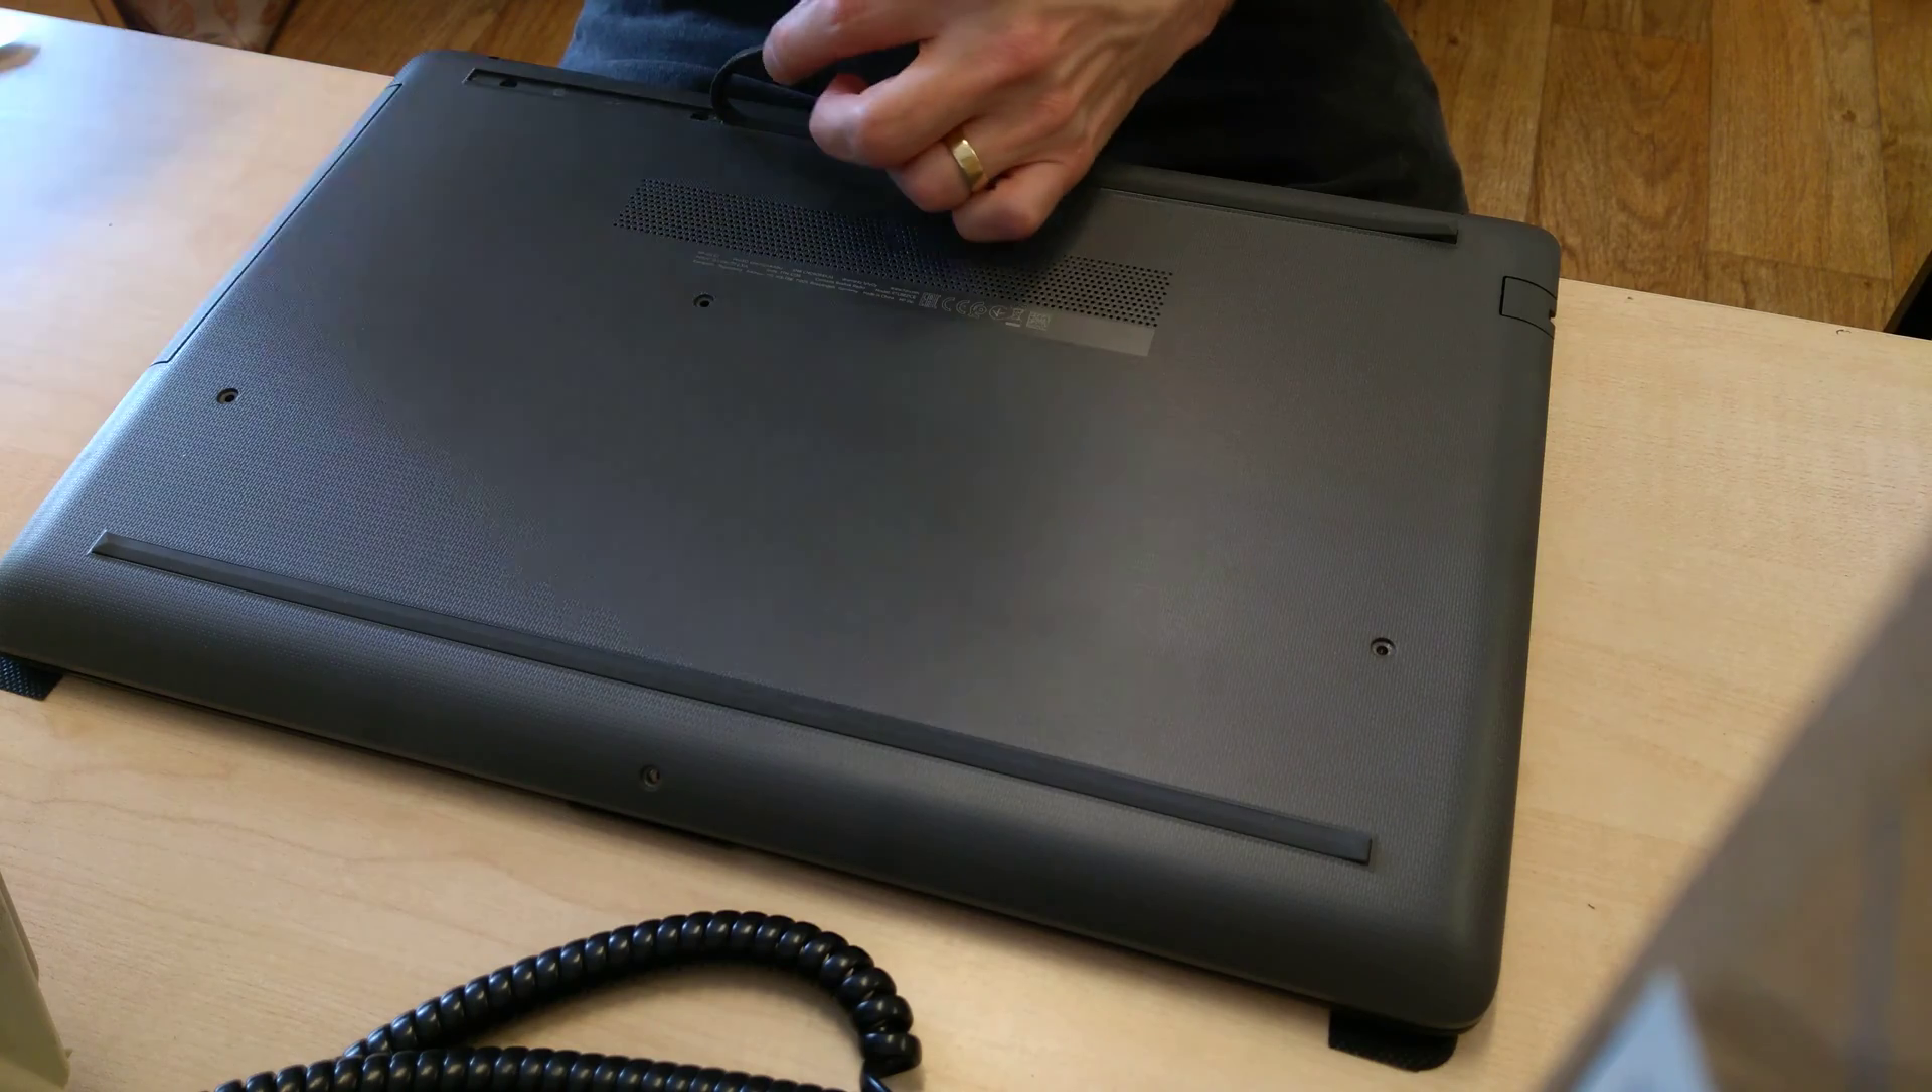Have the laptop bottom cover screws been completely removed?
No.